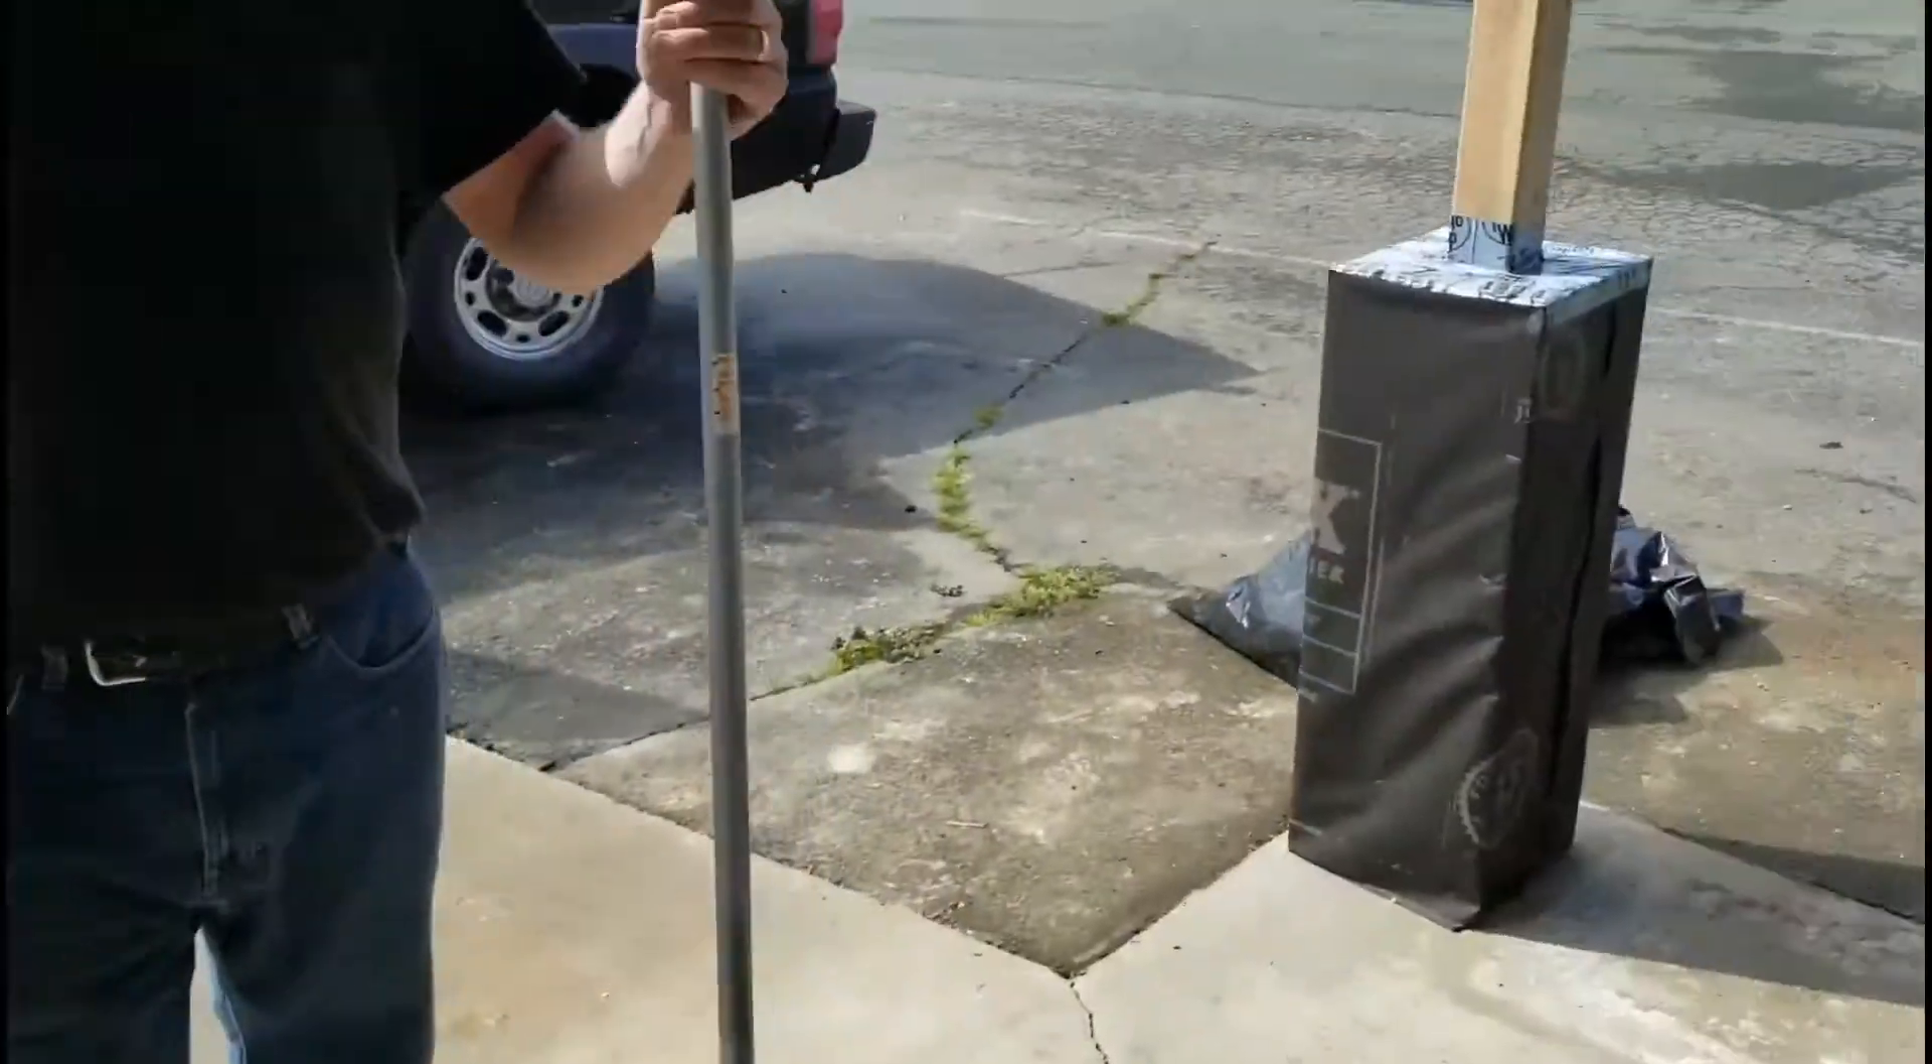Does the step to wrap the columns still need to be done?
No.